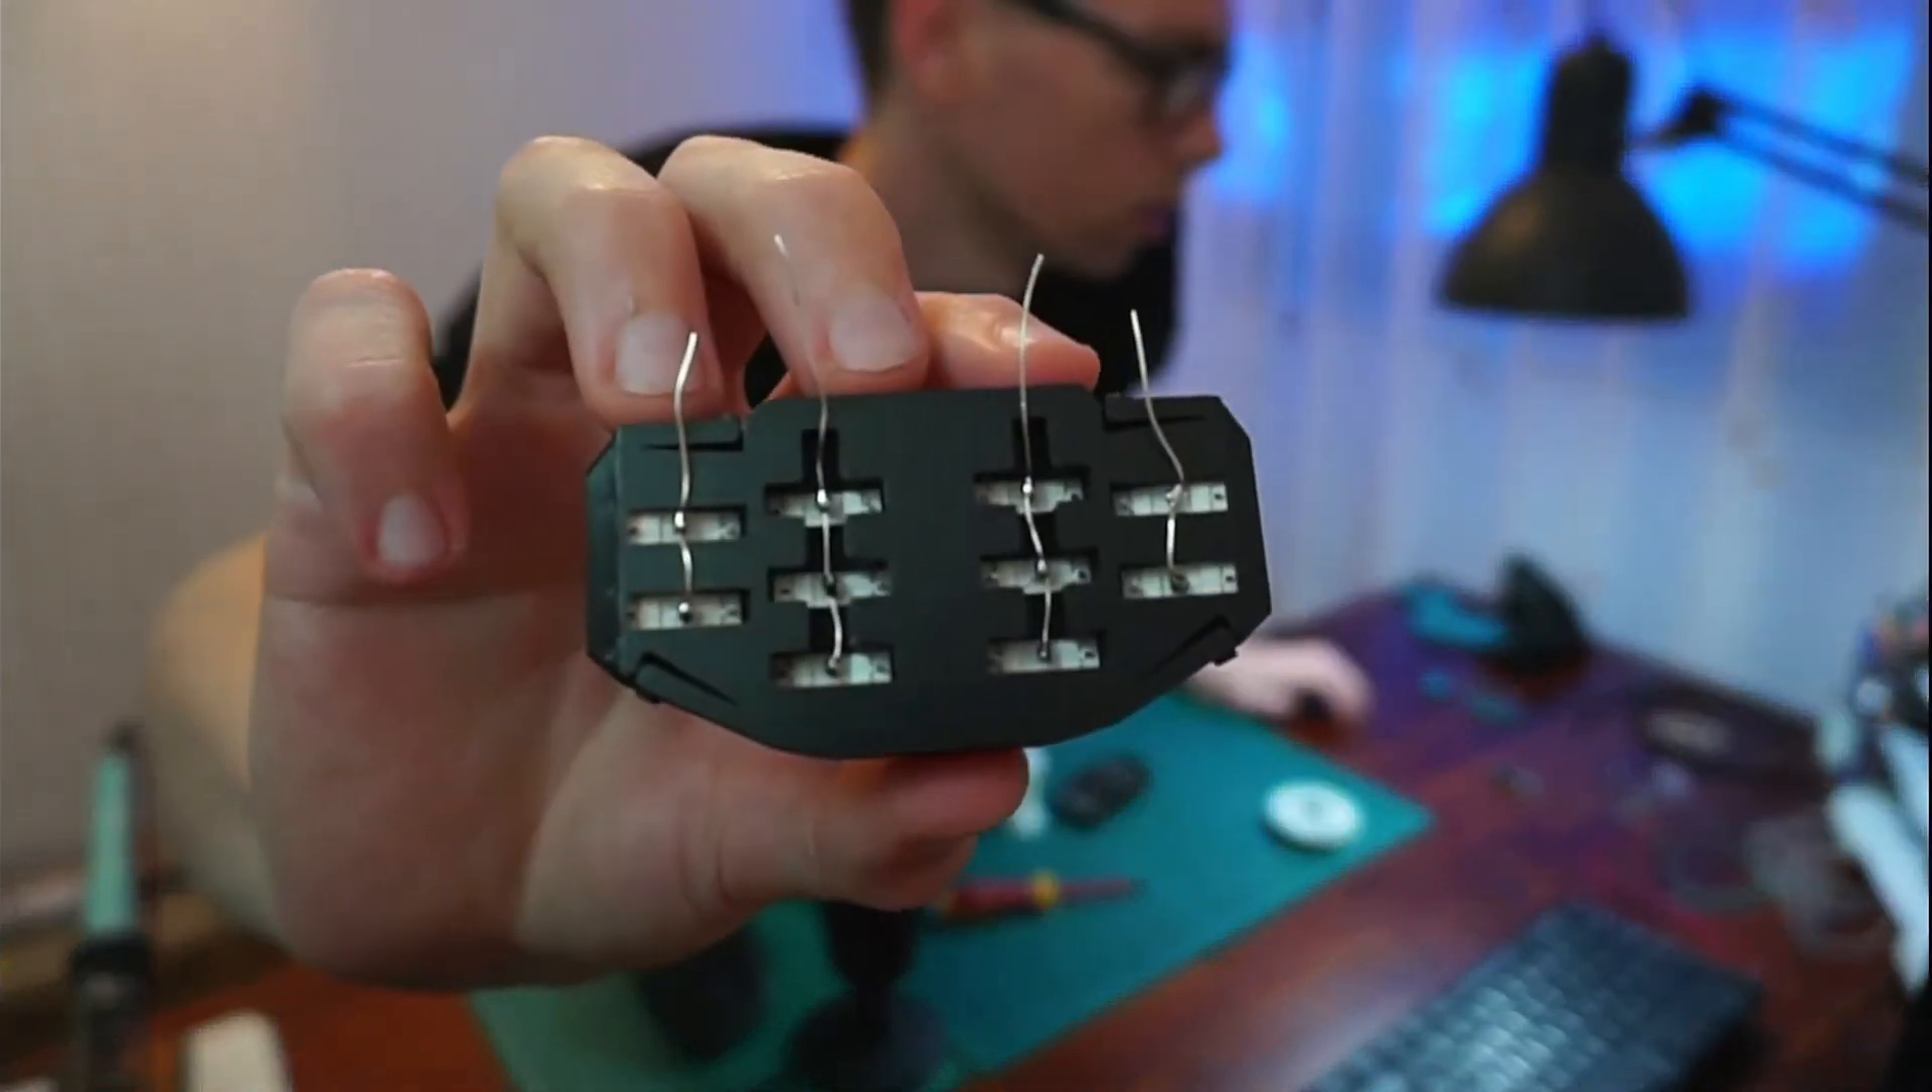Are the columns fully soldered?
Yes.